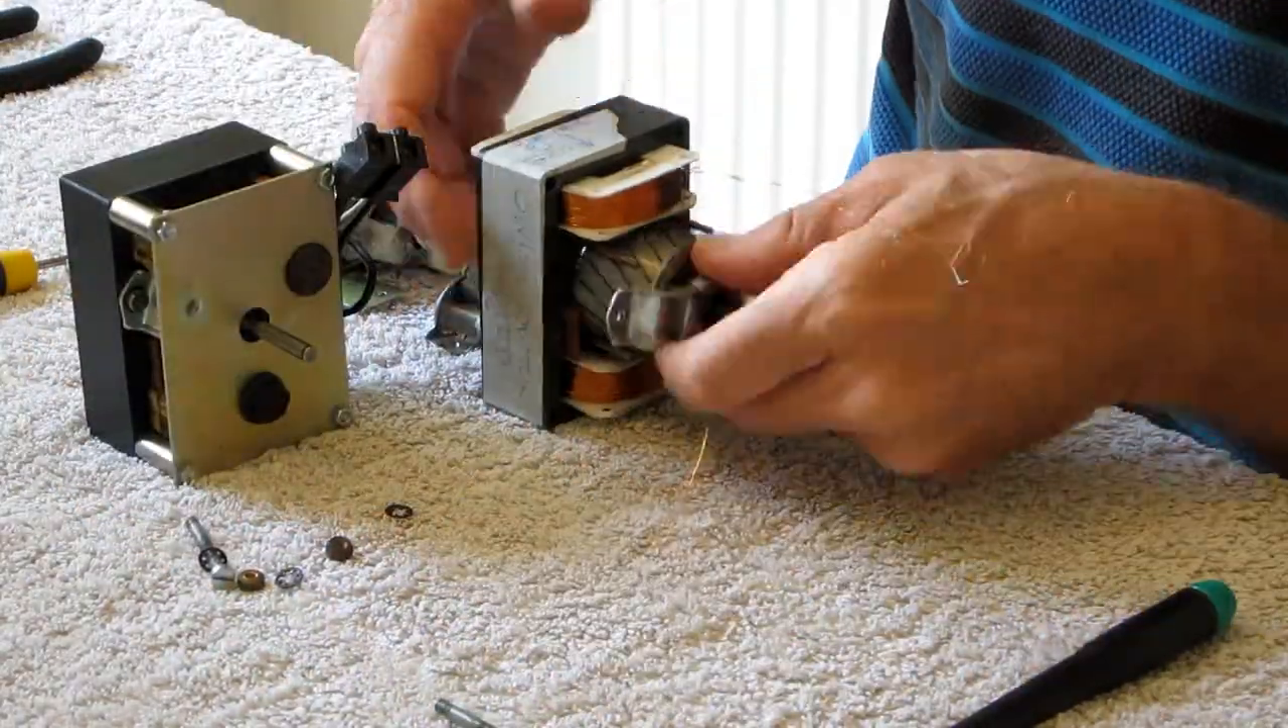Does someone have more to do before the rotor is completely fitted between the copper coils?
Yes.